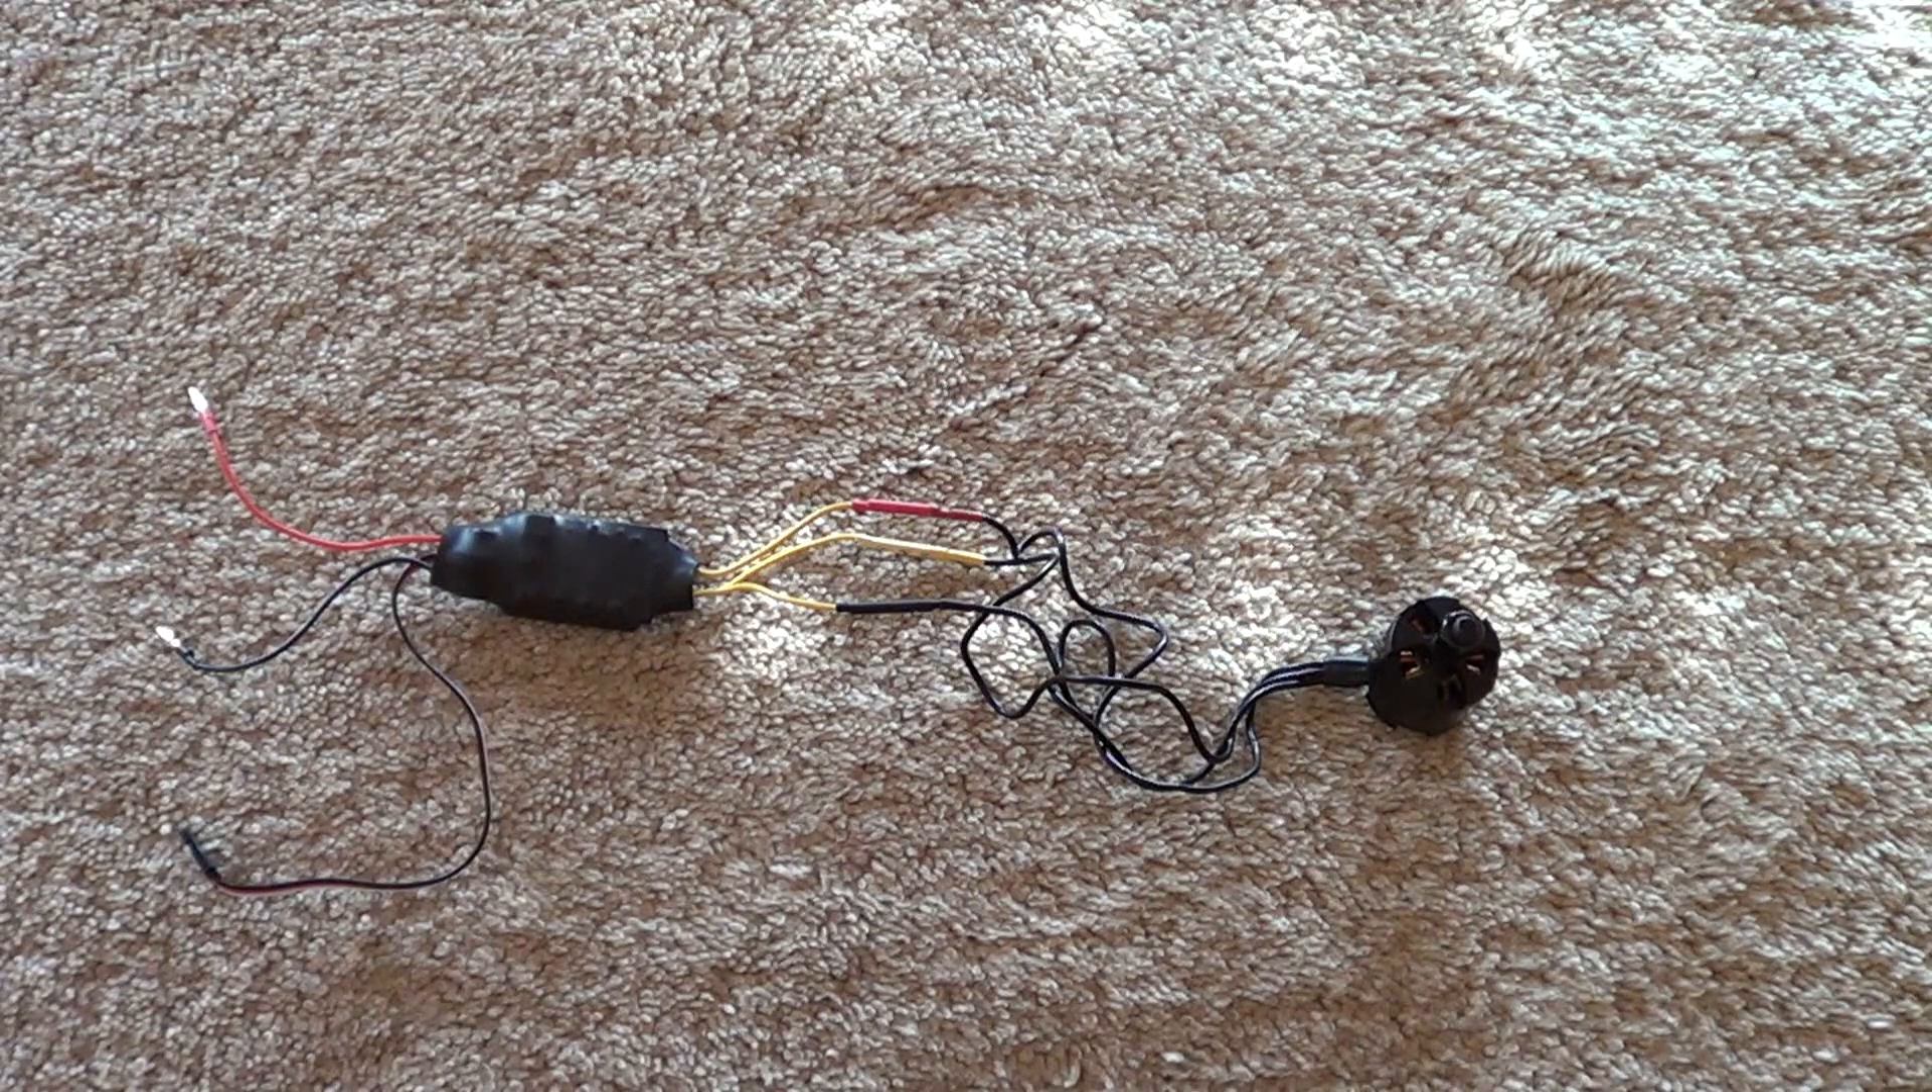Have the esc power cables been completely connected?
No.